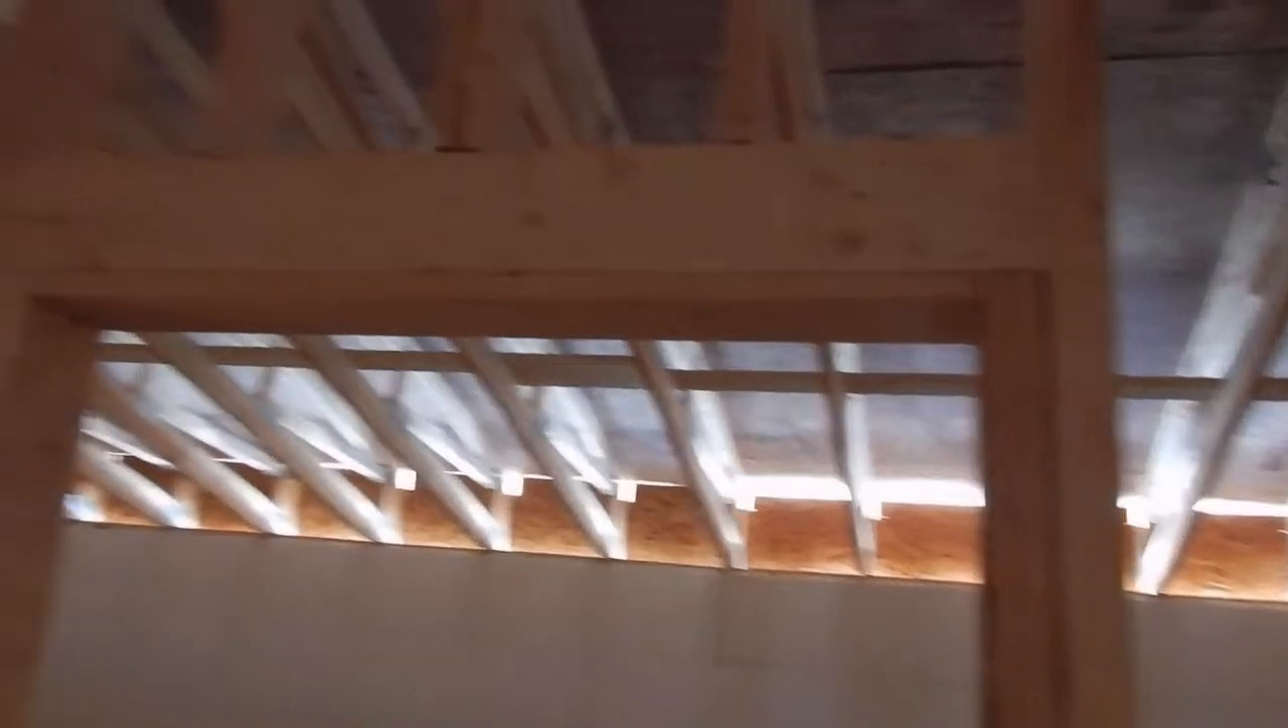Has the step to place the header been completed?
Yes.